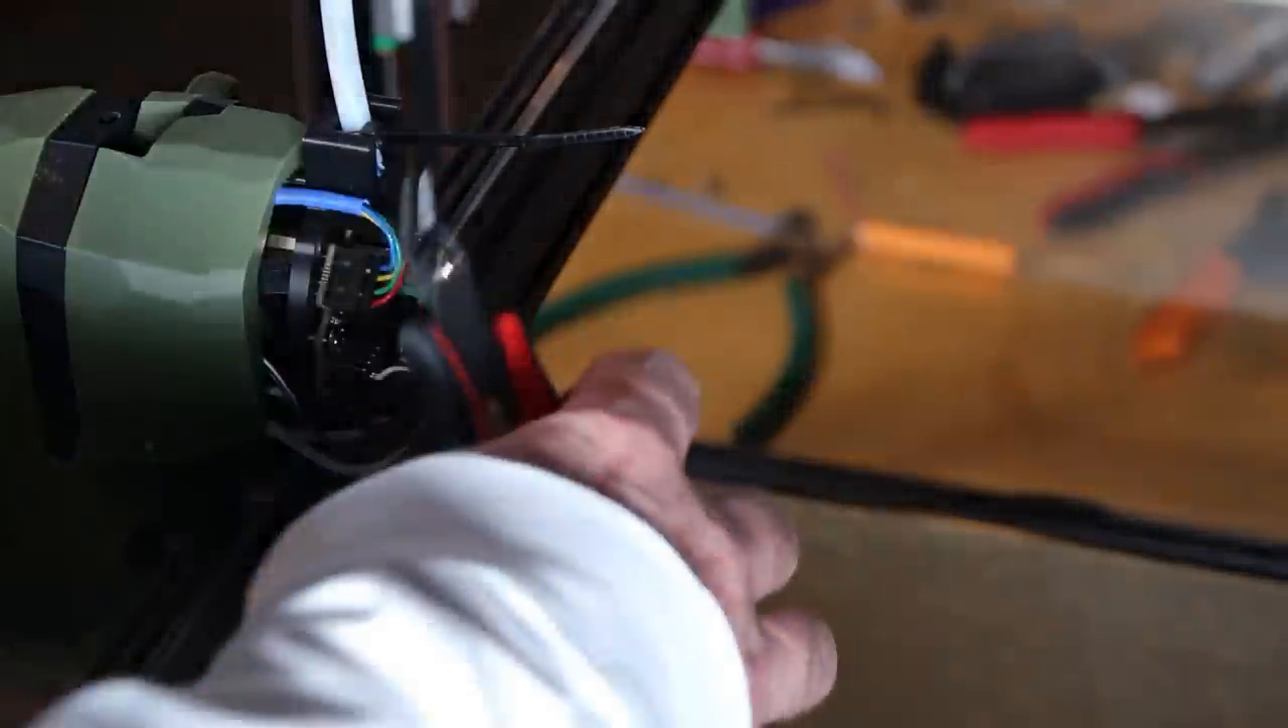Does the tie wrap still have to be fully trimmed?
Yes.